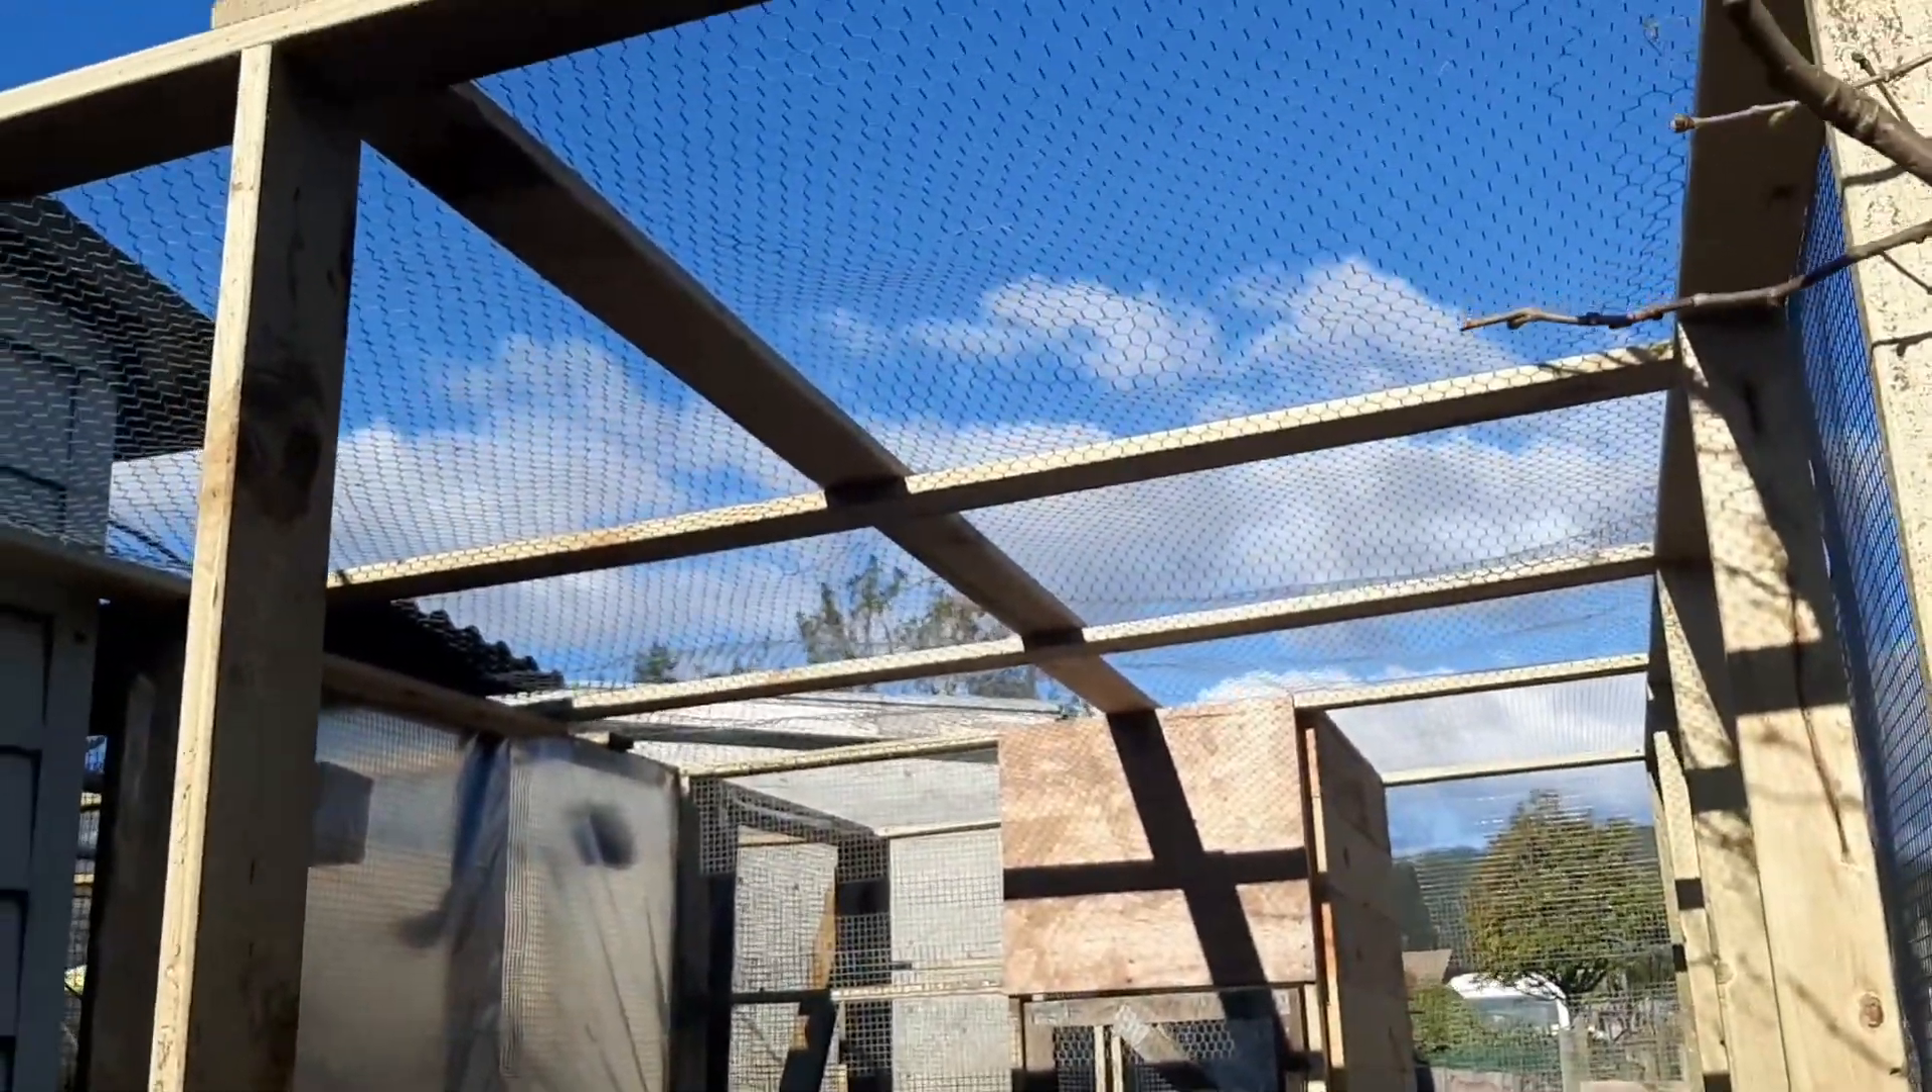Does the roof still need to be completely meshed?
No.